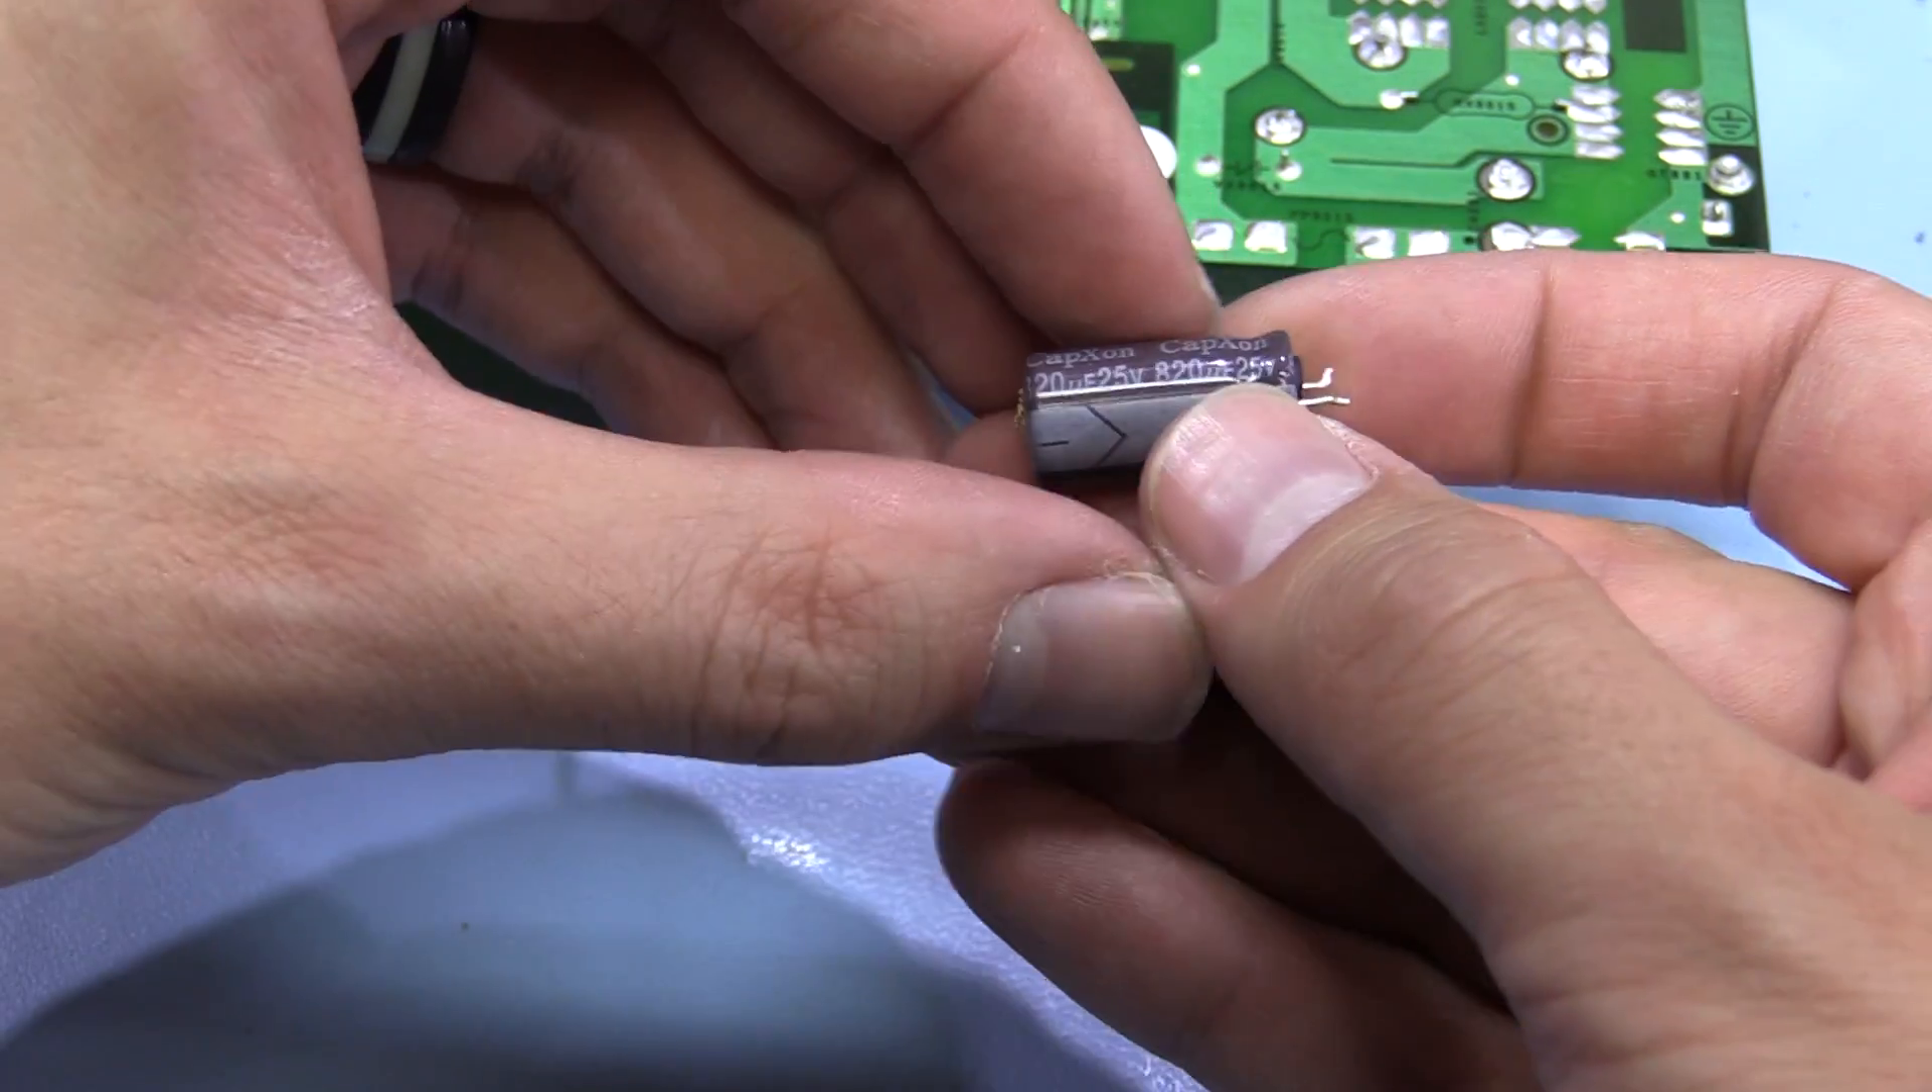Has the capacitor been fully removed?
Yes.